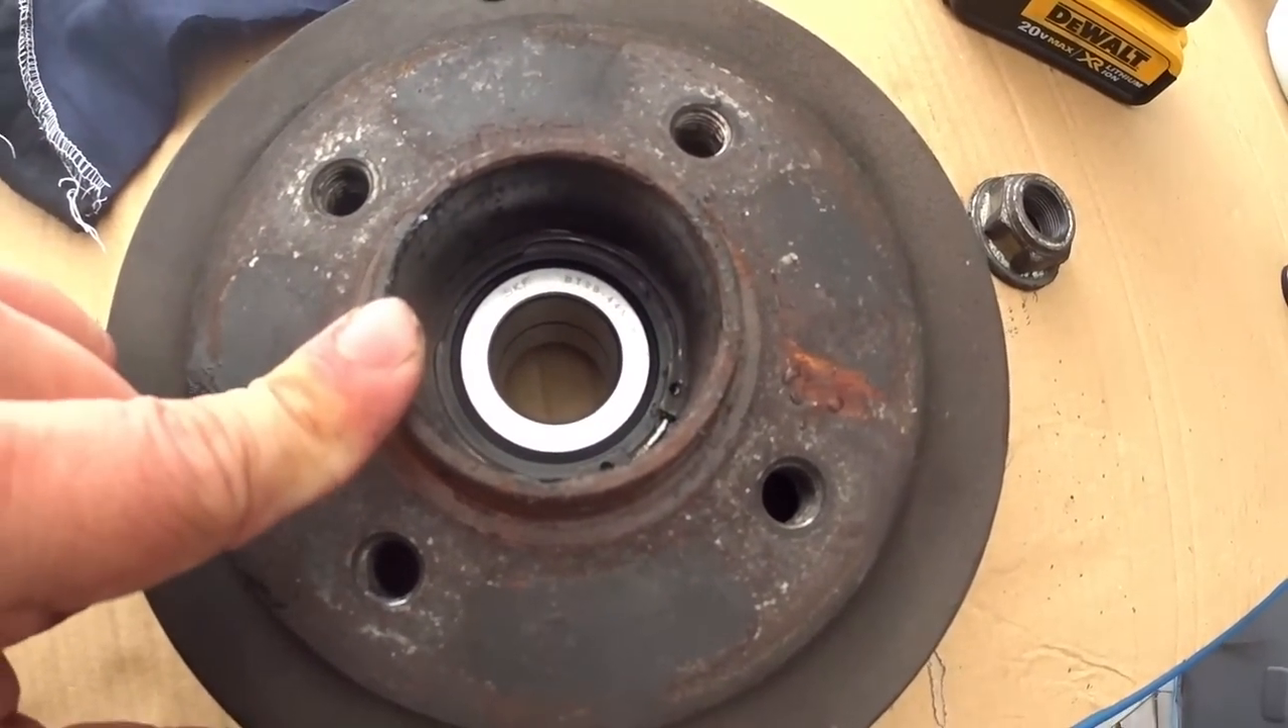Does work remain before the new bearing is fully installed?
No.